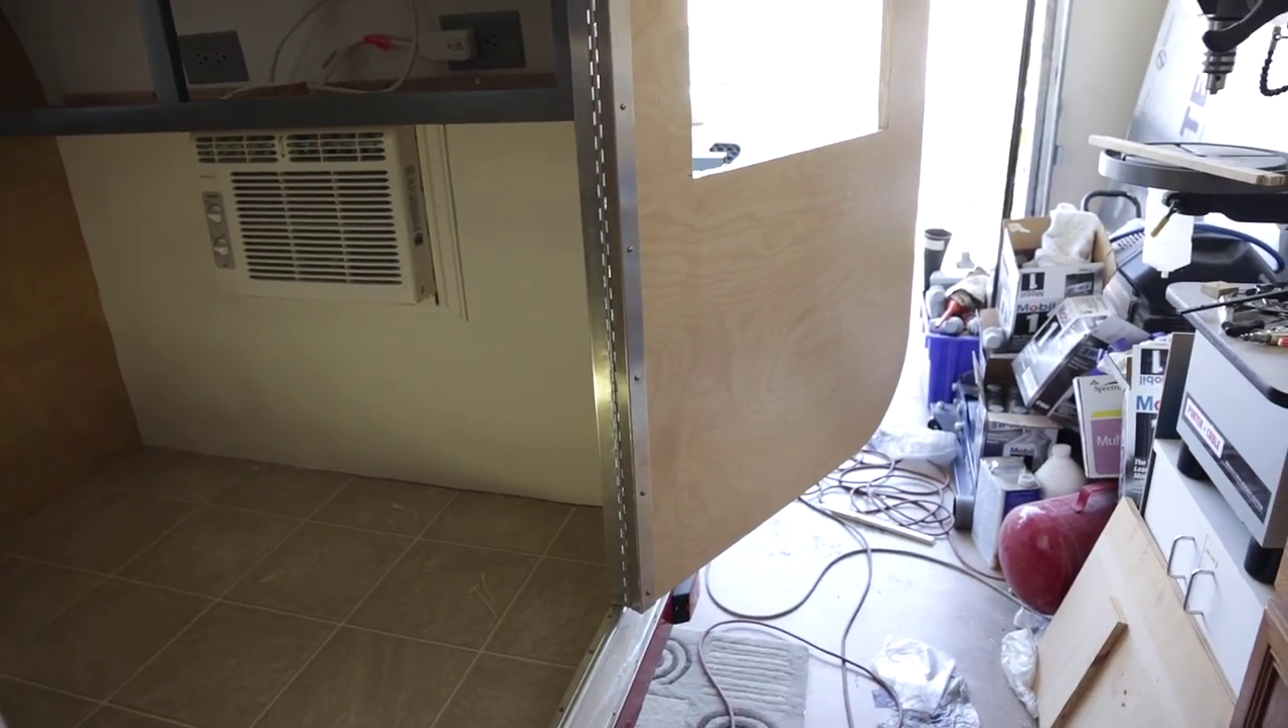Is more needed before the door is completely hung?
No.